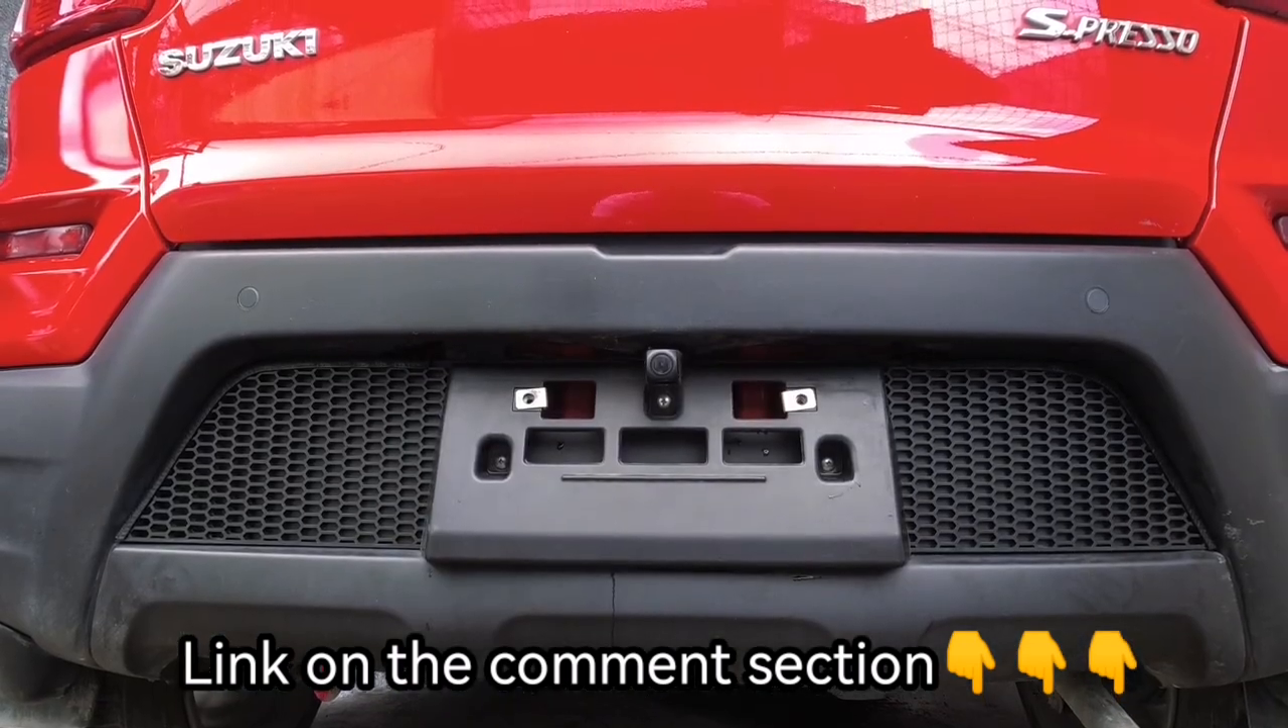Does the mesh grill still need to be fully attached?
No.